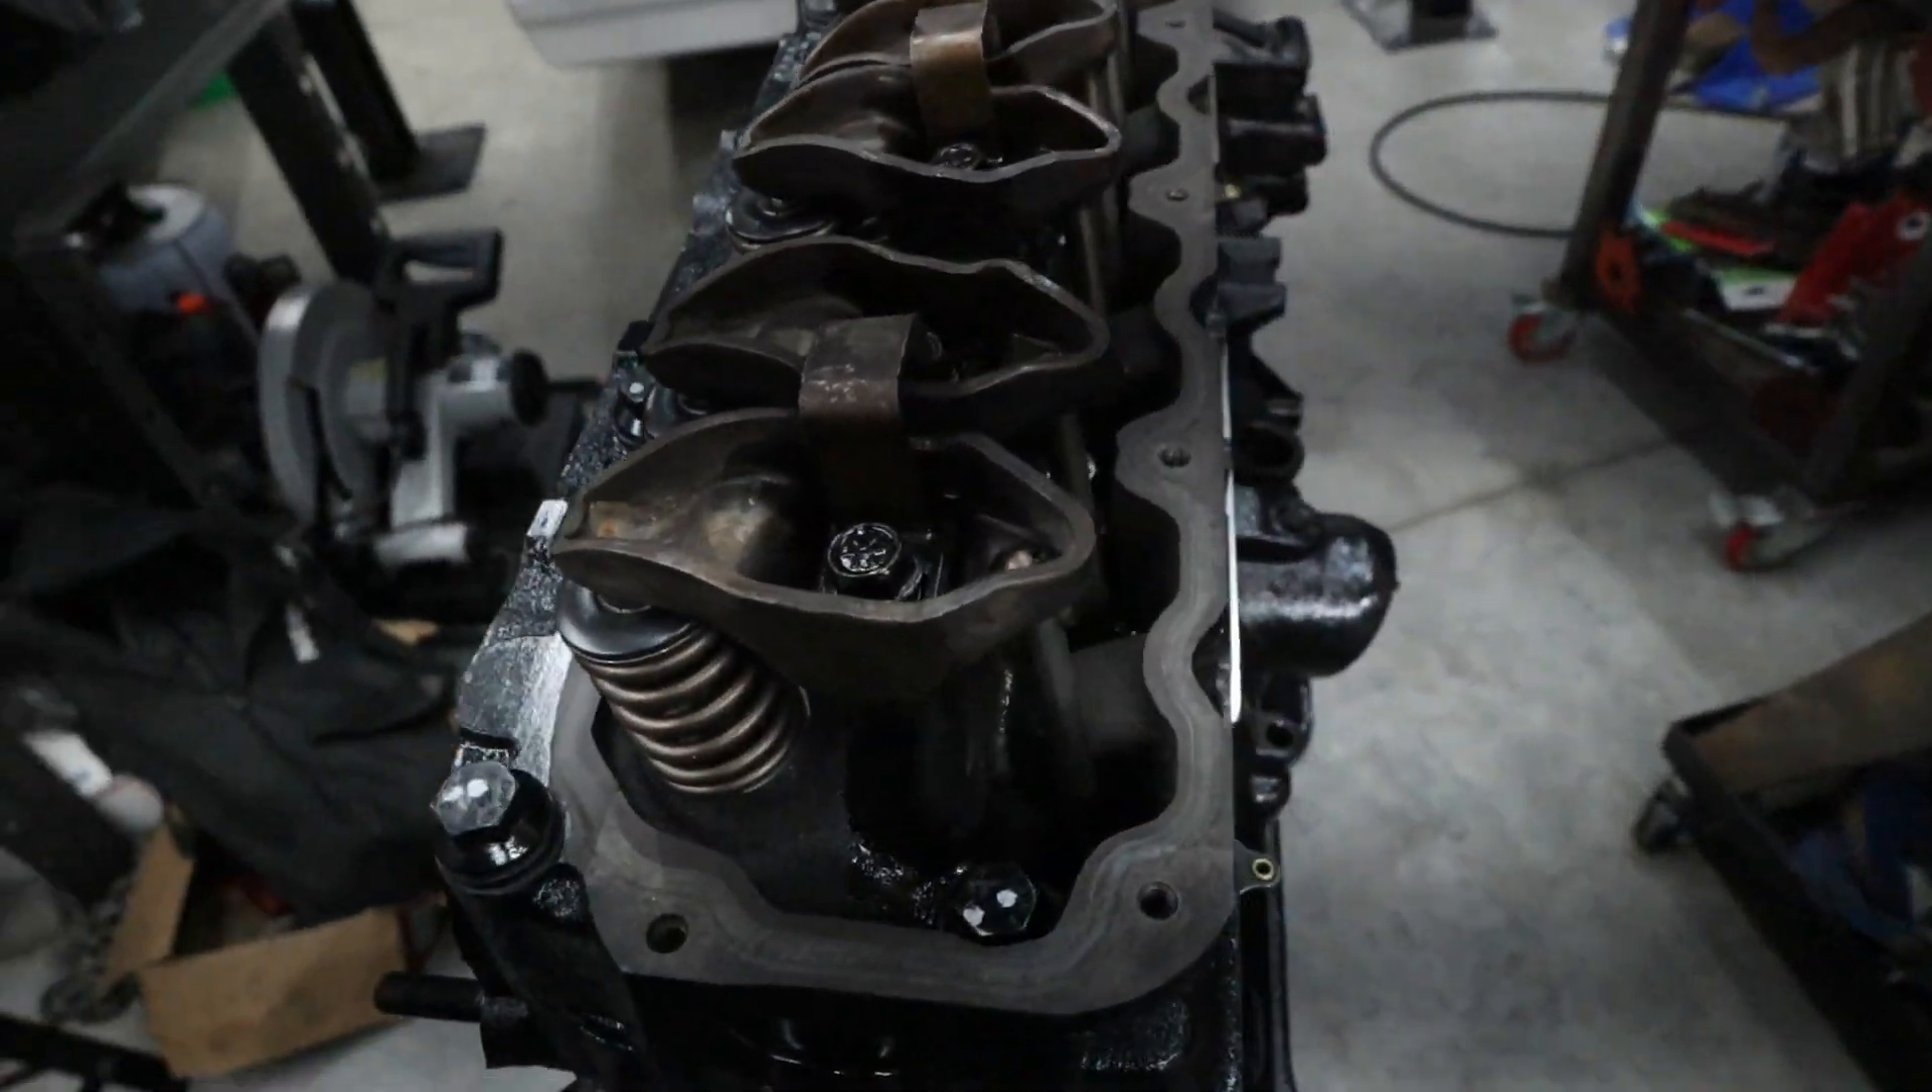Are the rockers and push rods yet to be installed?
No.